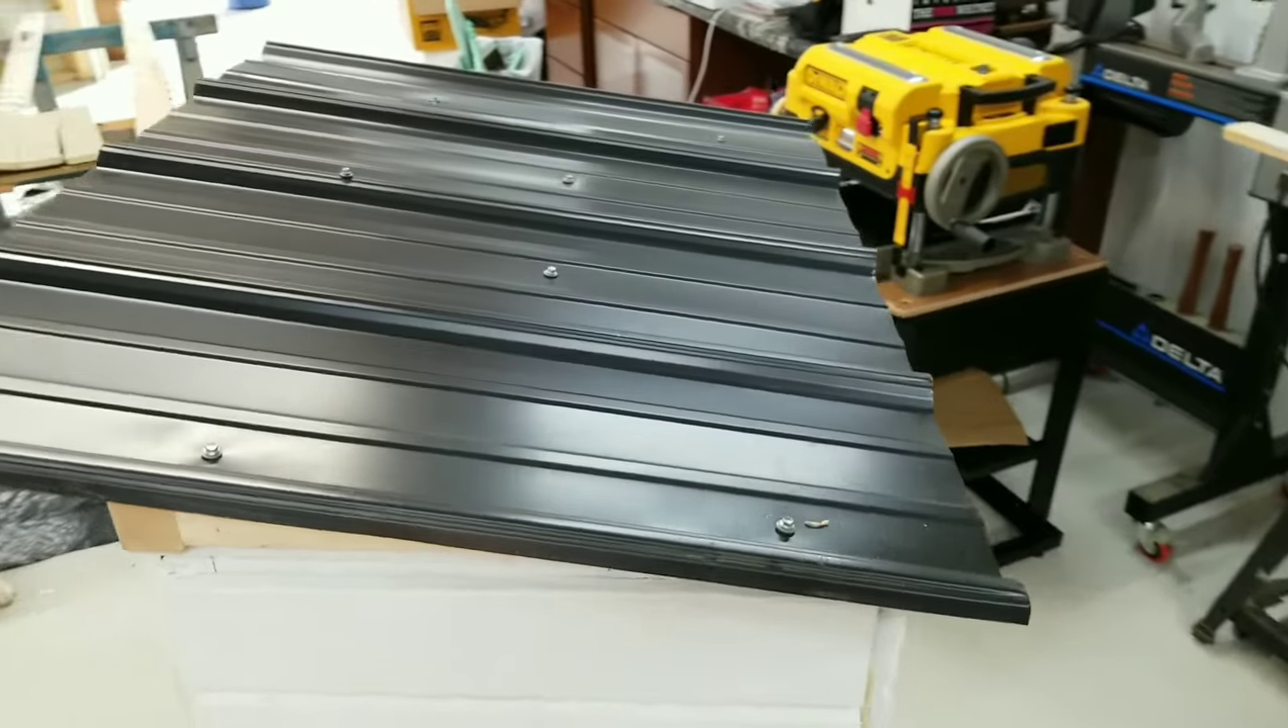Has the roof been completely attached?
Yes.